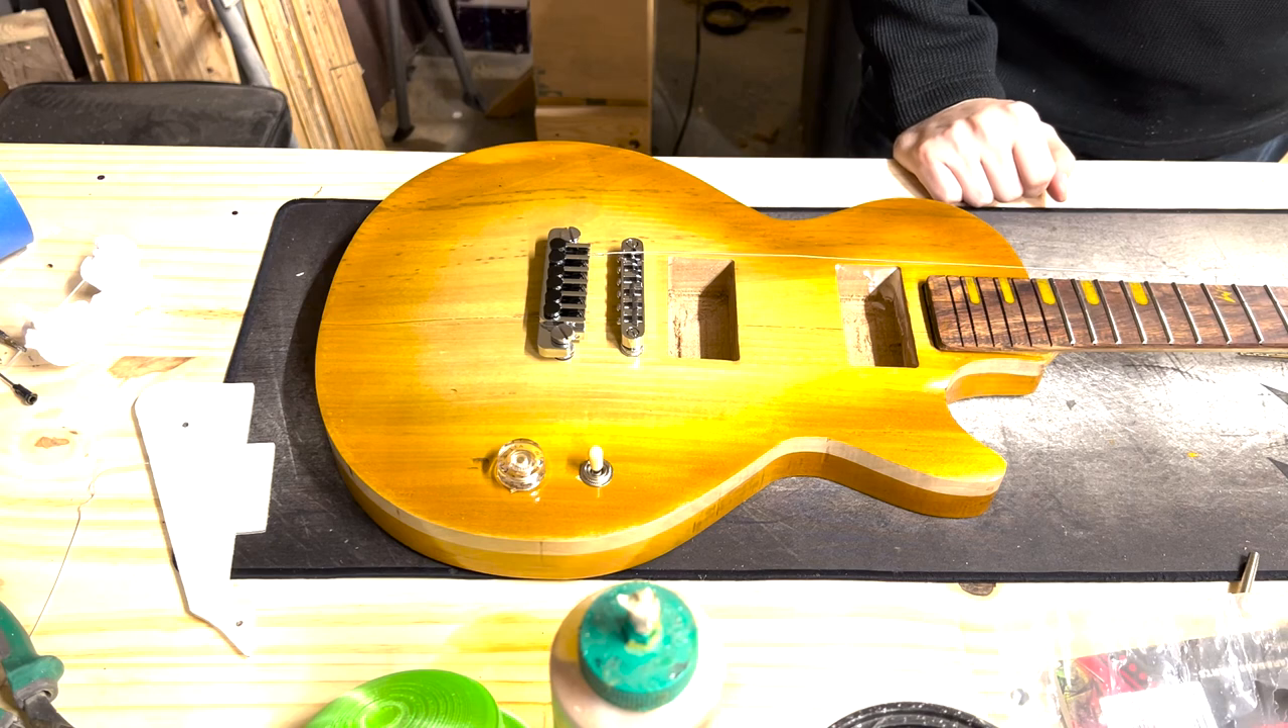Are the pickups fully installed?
No.